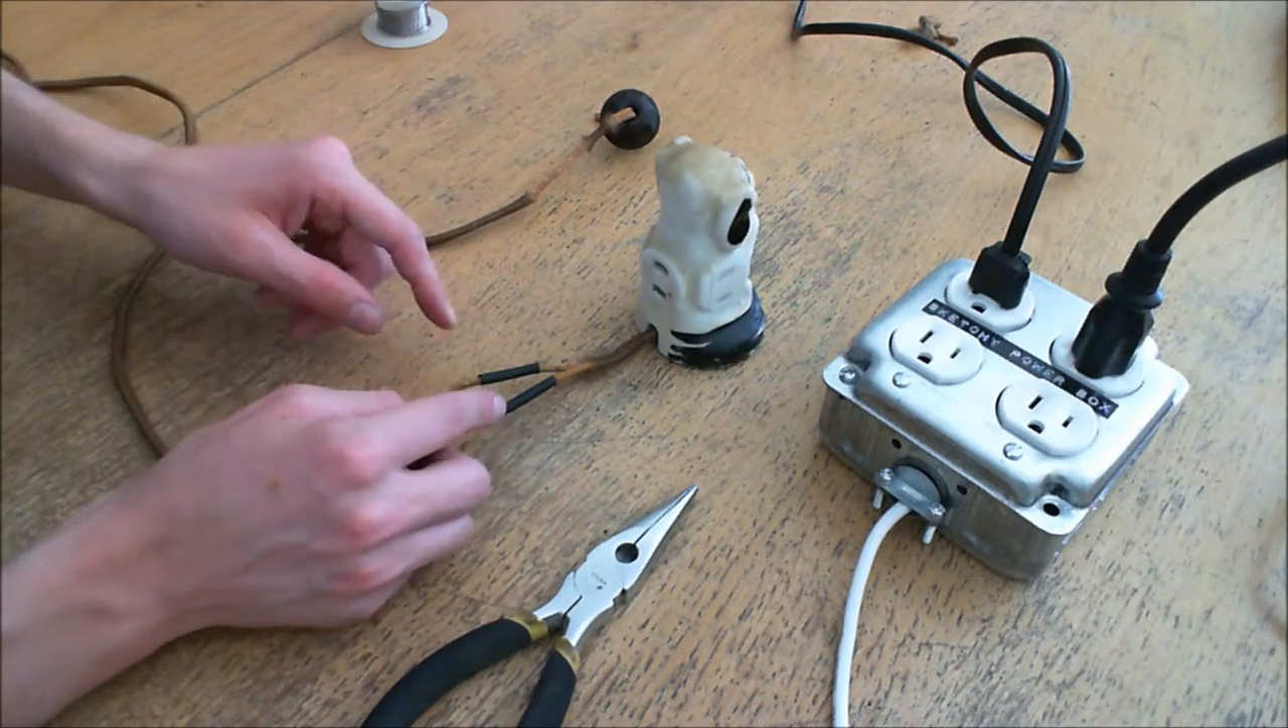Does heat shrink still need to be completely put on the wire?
No.